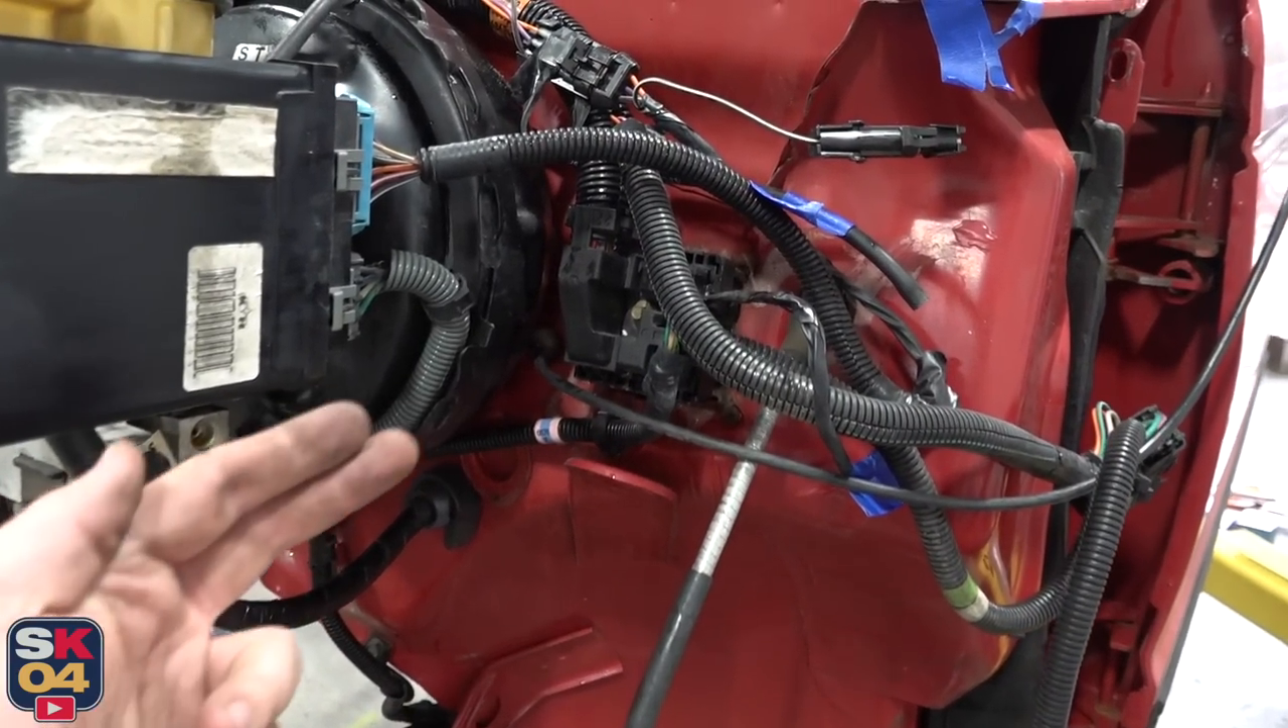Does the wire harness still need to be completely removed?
Yes.